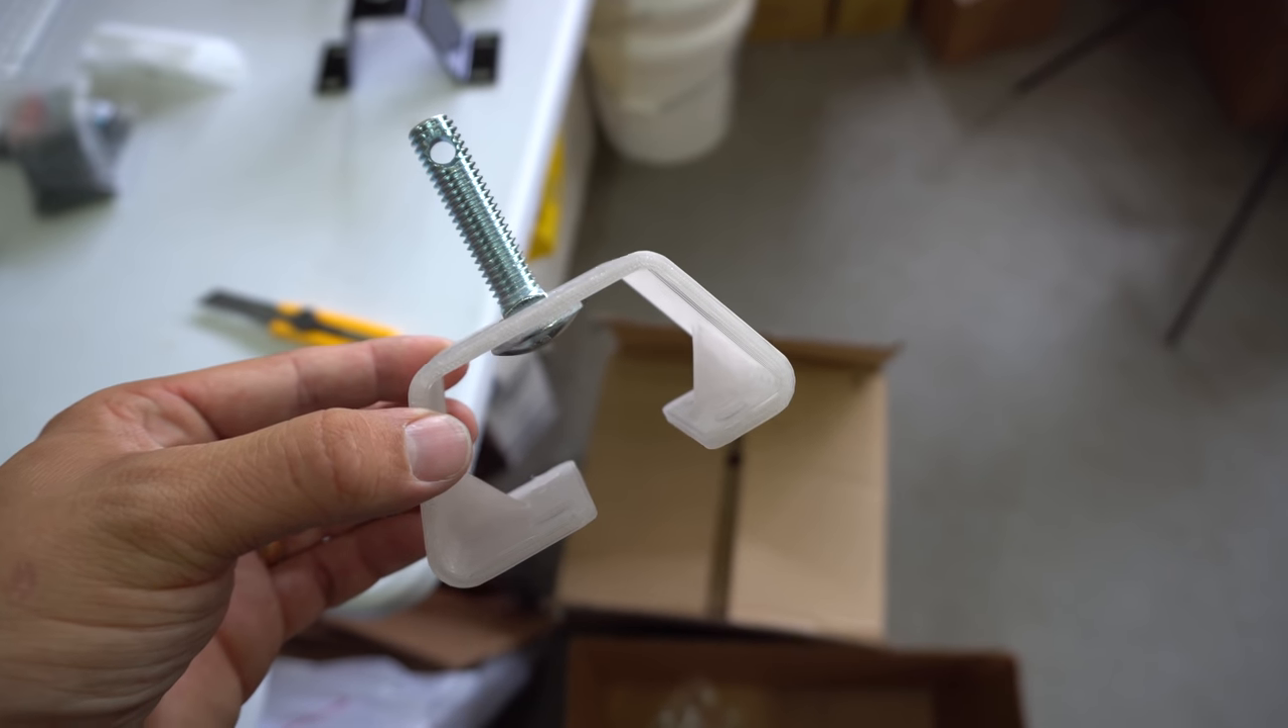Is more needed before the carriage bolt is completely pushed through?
No.